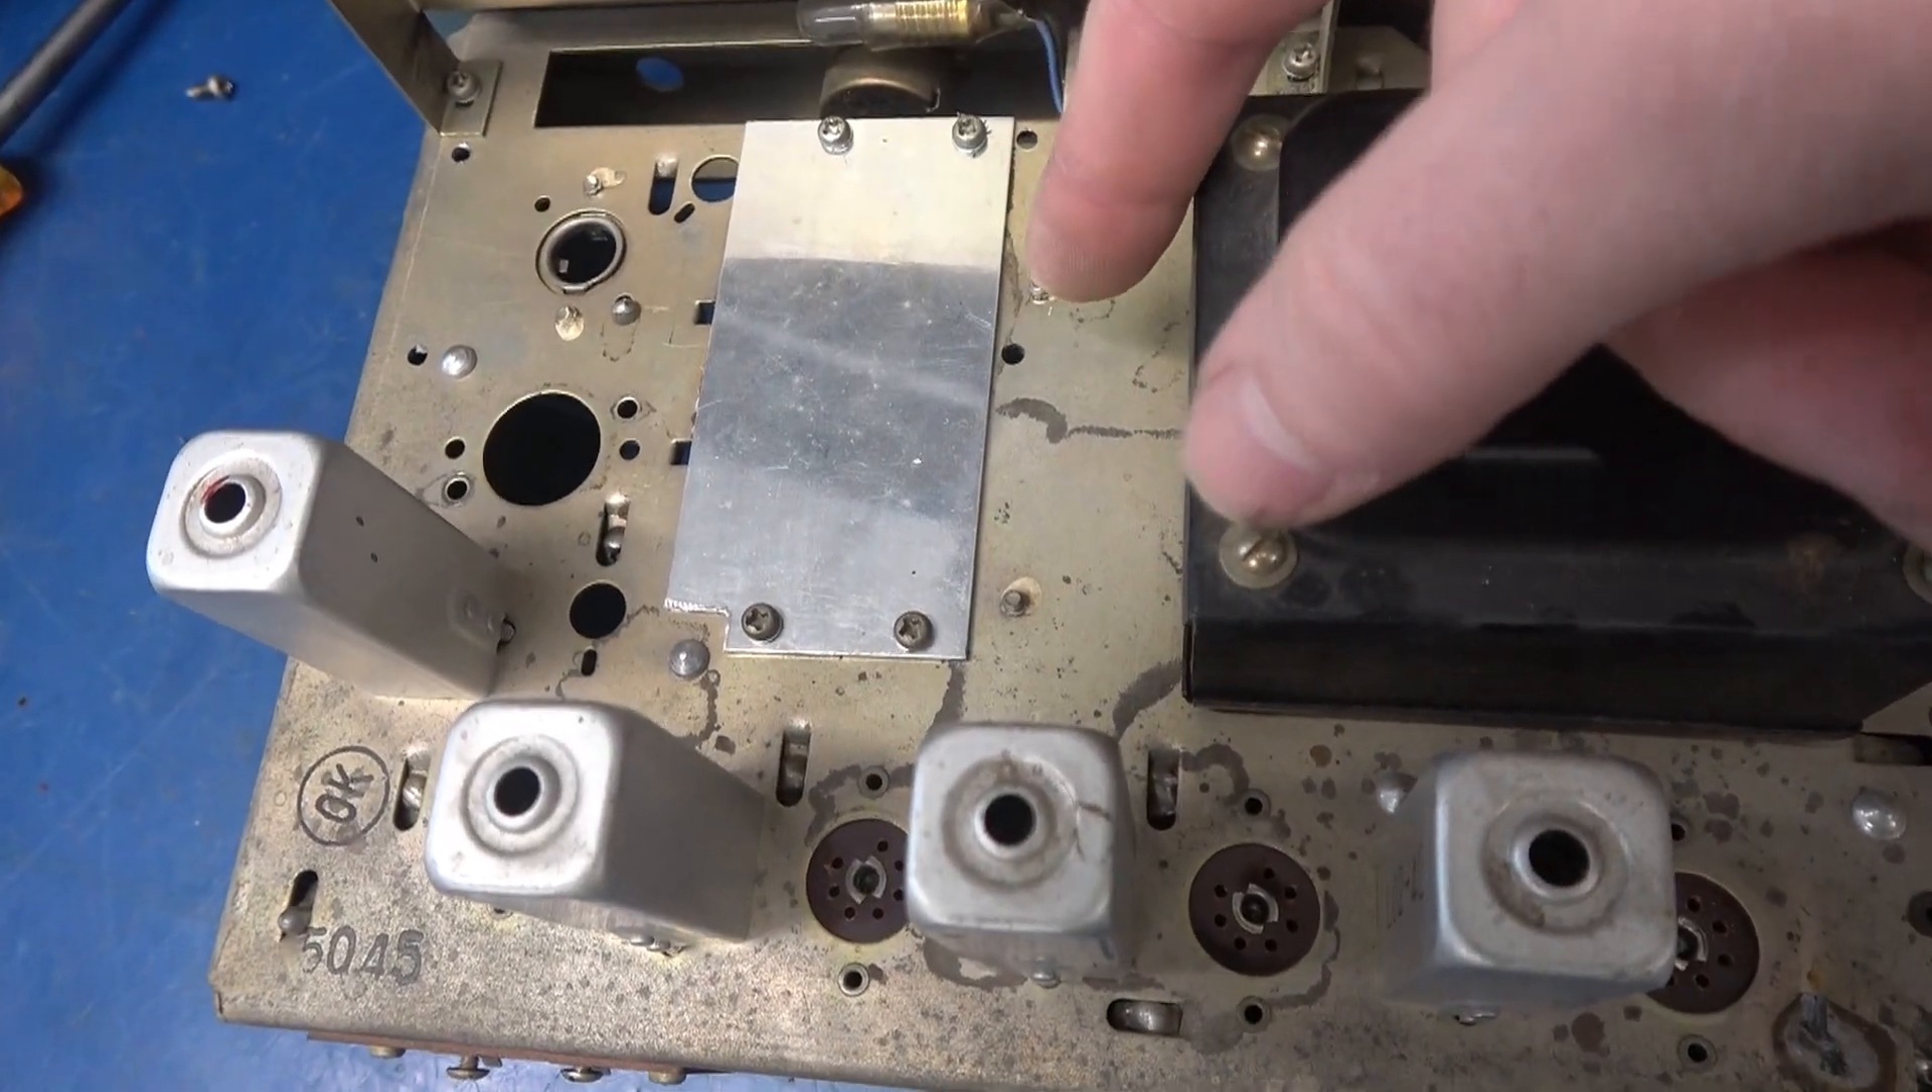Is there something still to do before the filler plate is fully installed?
No.